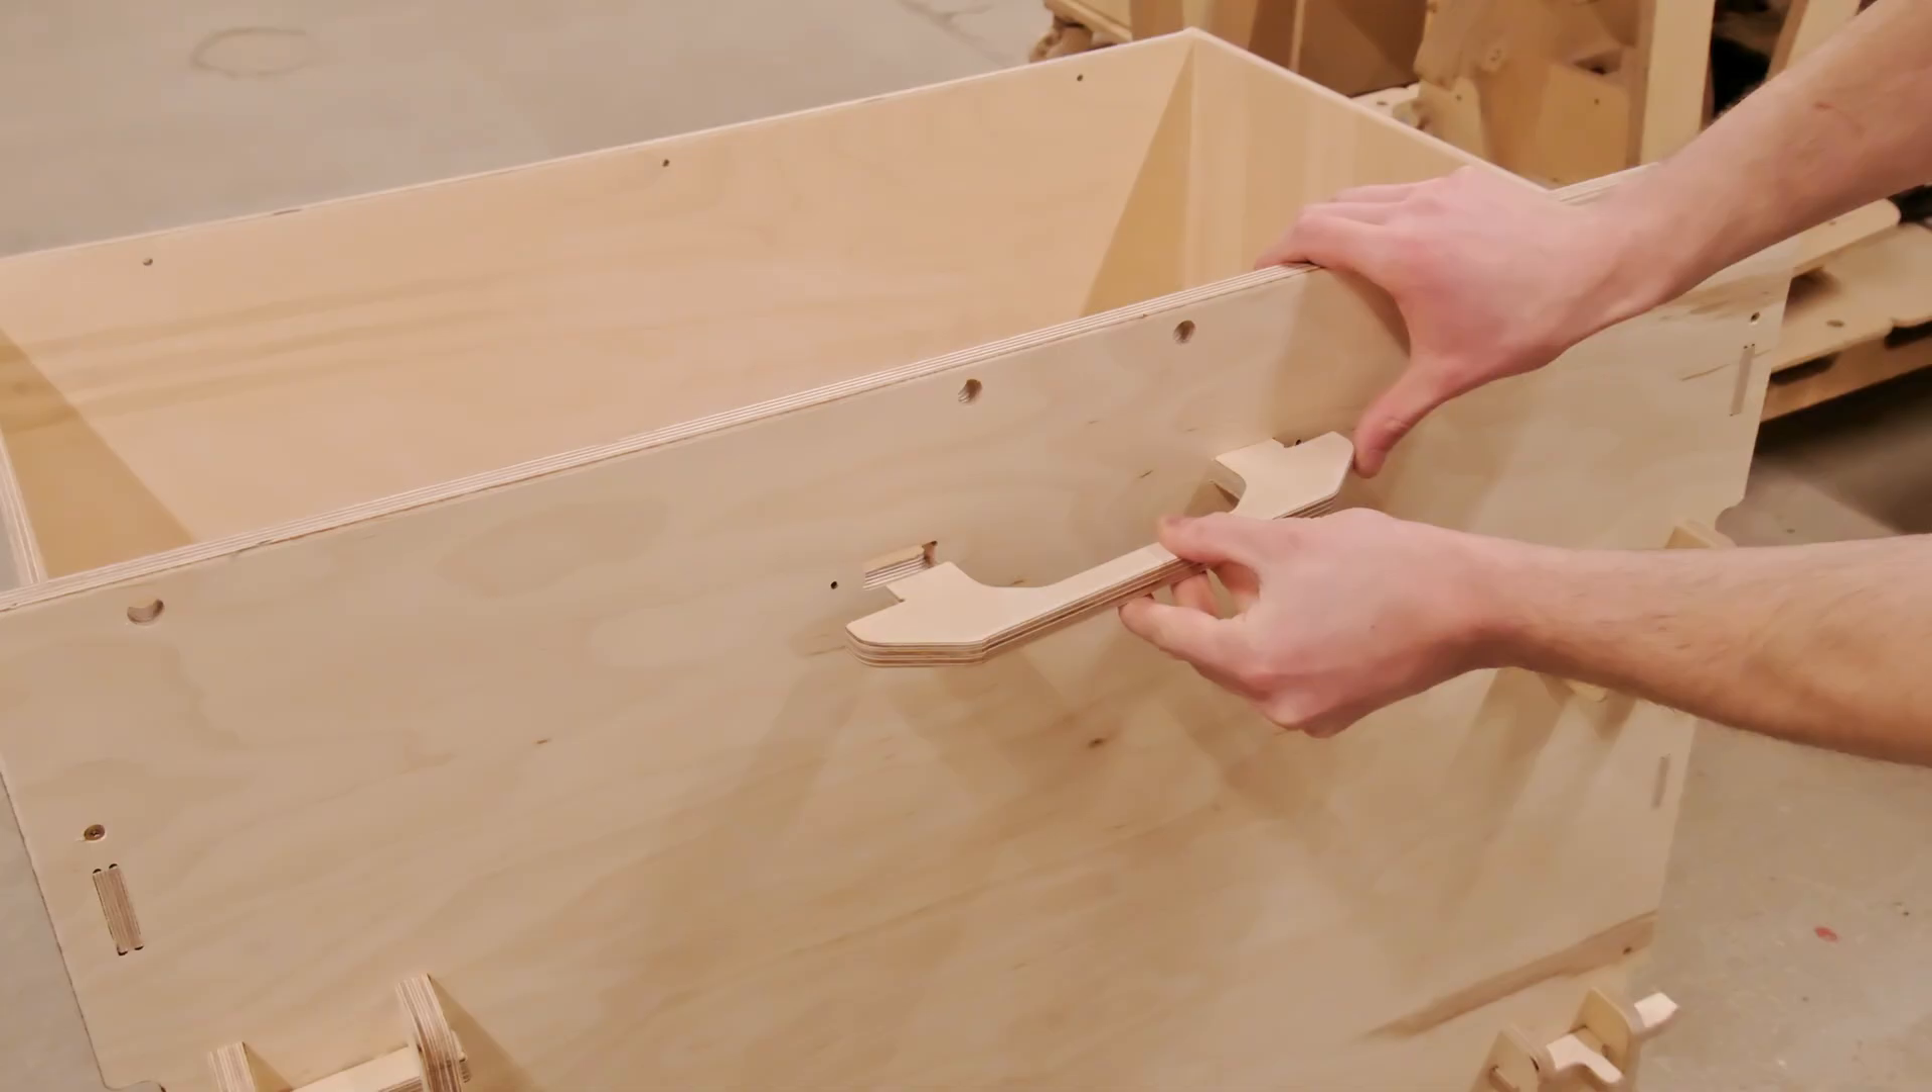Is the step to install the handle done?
No.